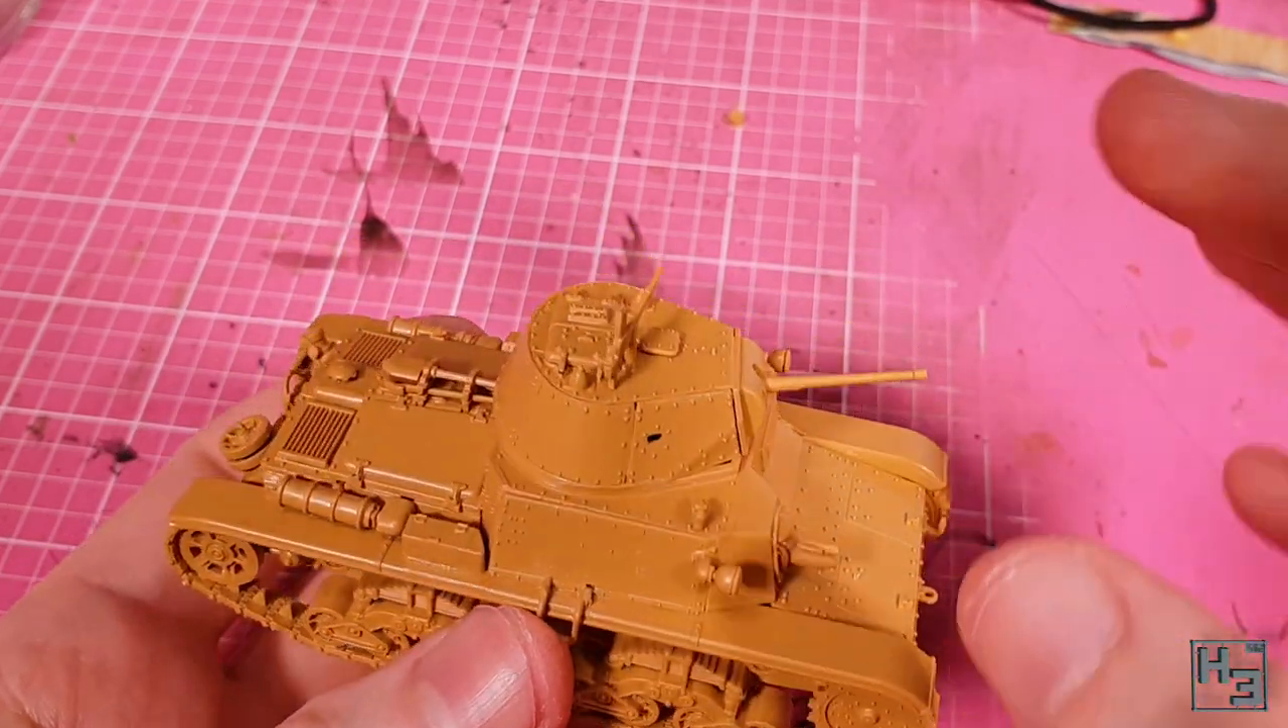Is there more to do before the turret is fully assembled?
No.